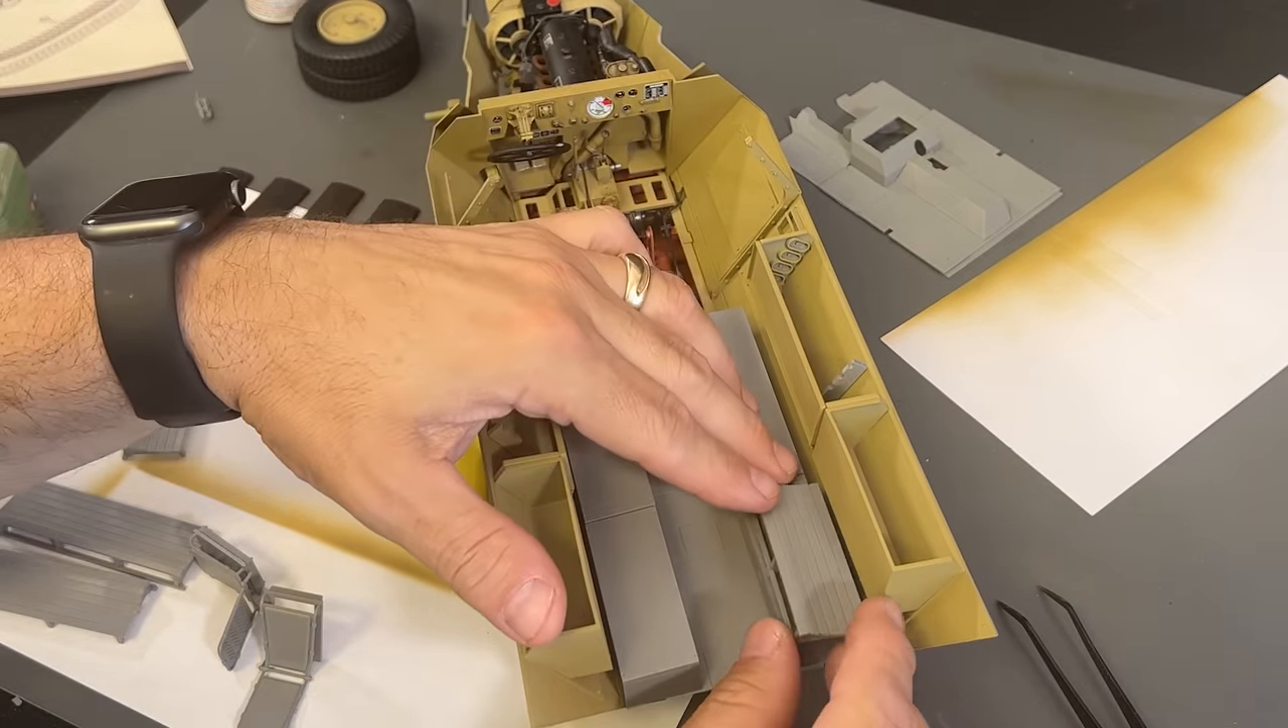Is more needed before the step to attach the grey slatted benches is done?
Yes.